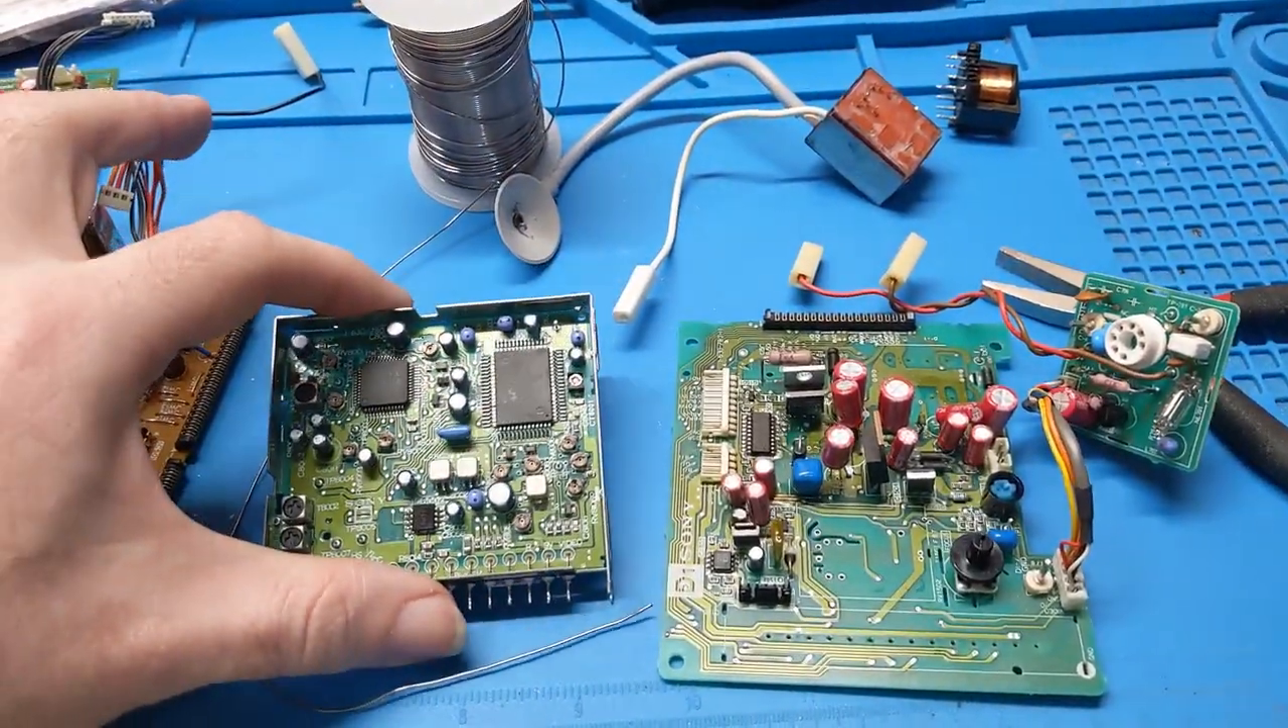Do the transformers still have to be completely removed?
No.